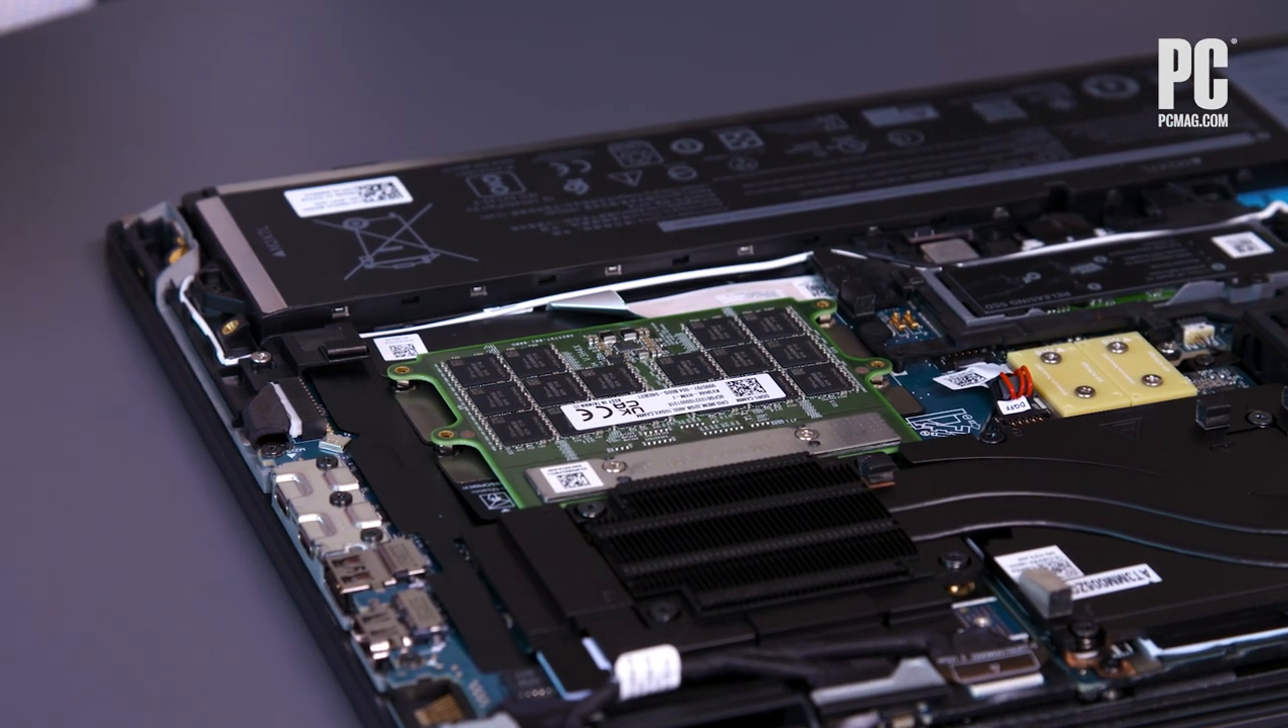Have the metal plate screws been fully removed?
No.